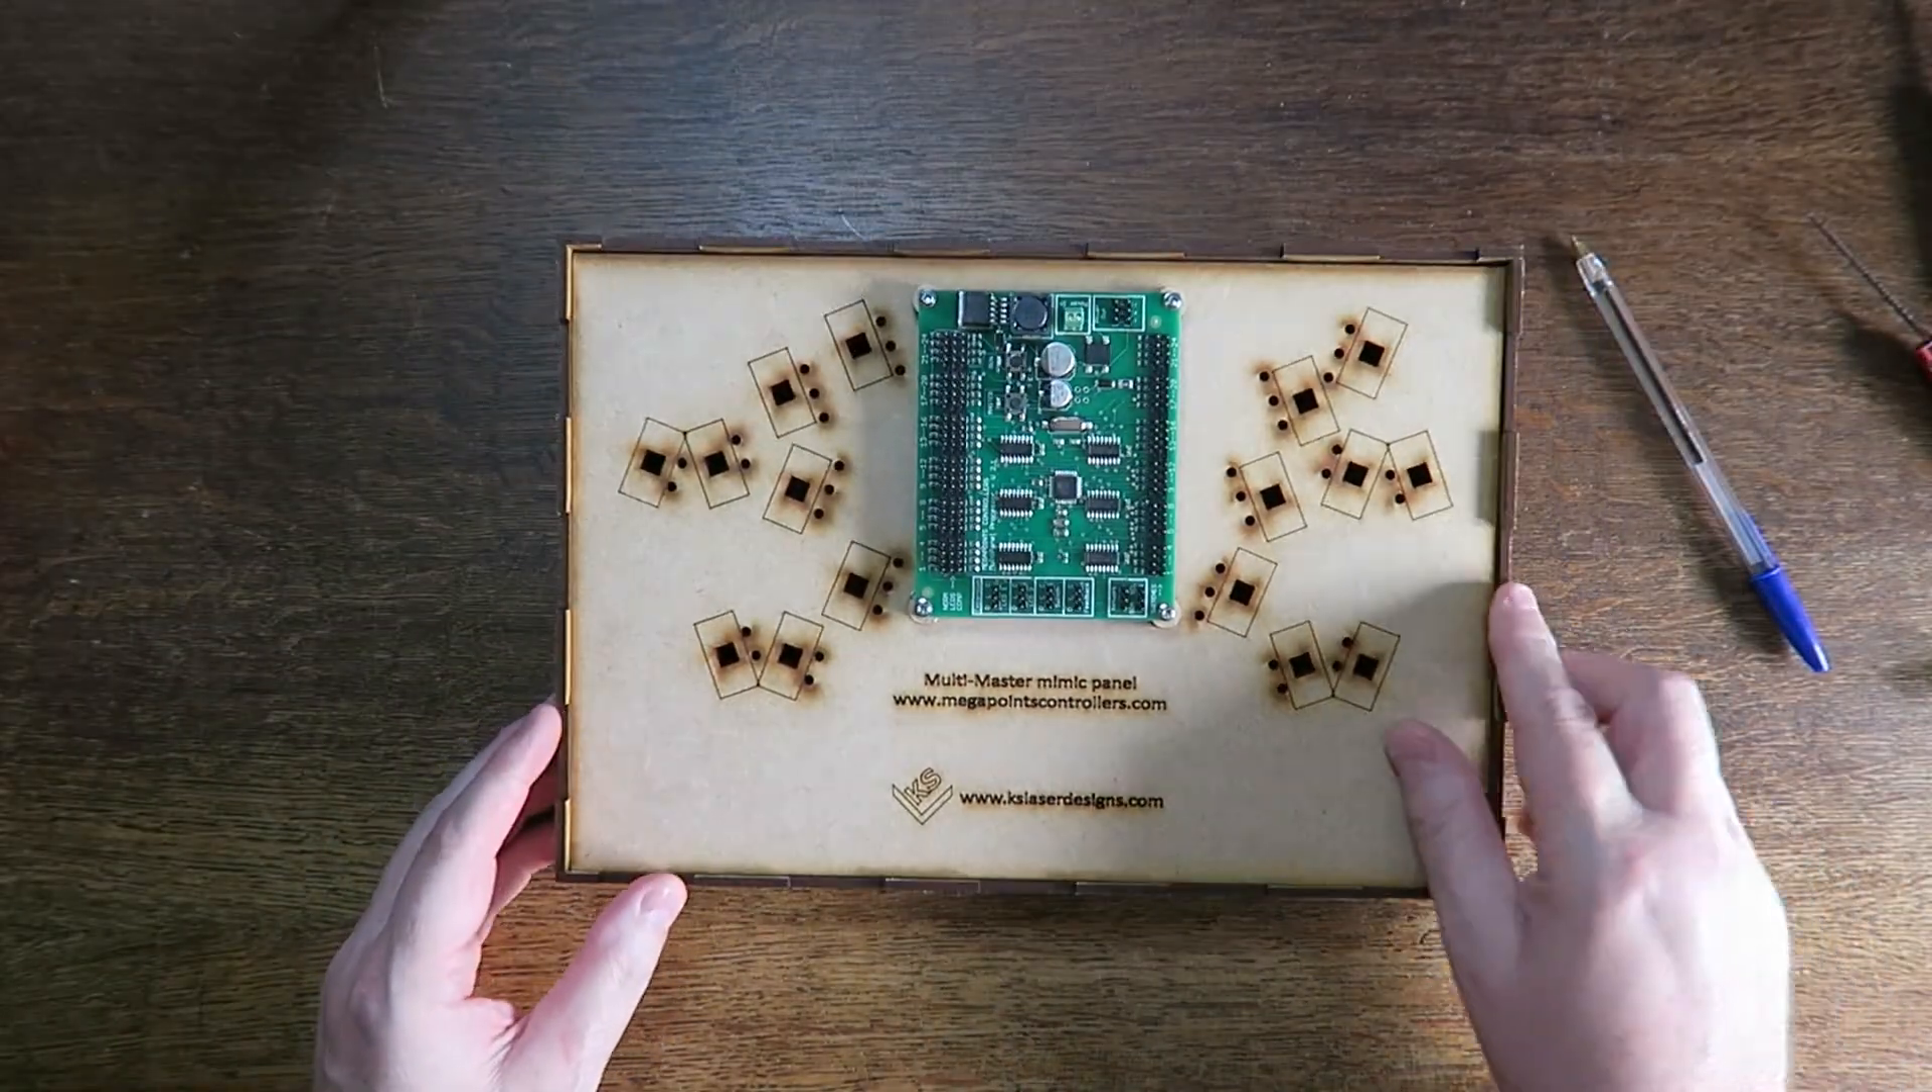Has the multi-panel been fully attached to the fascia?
Yes.